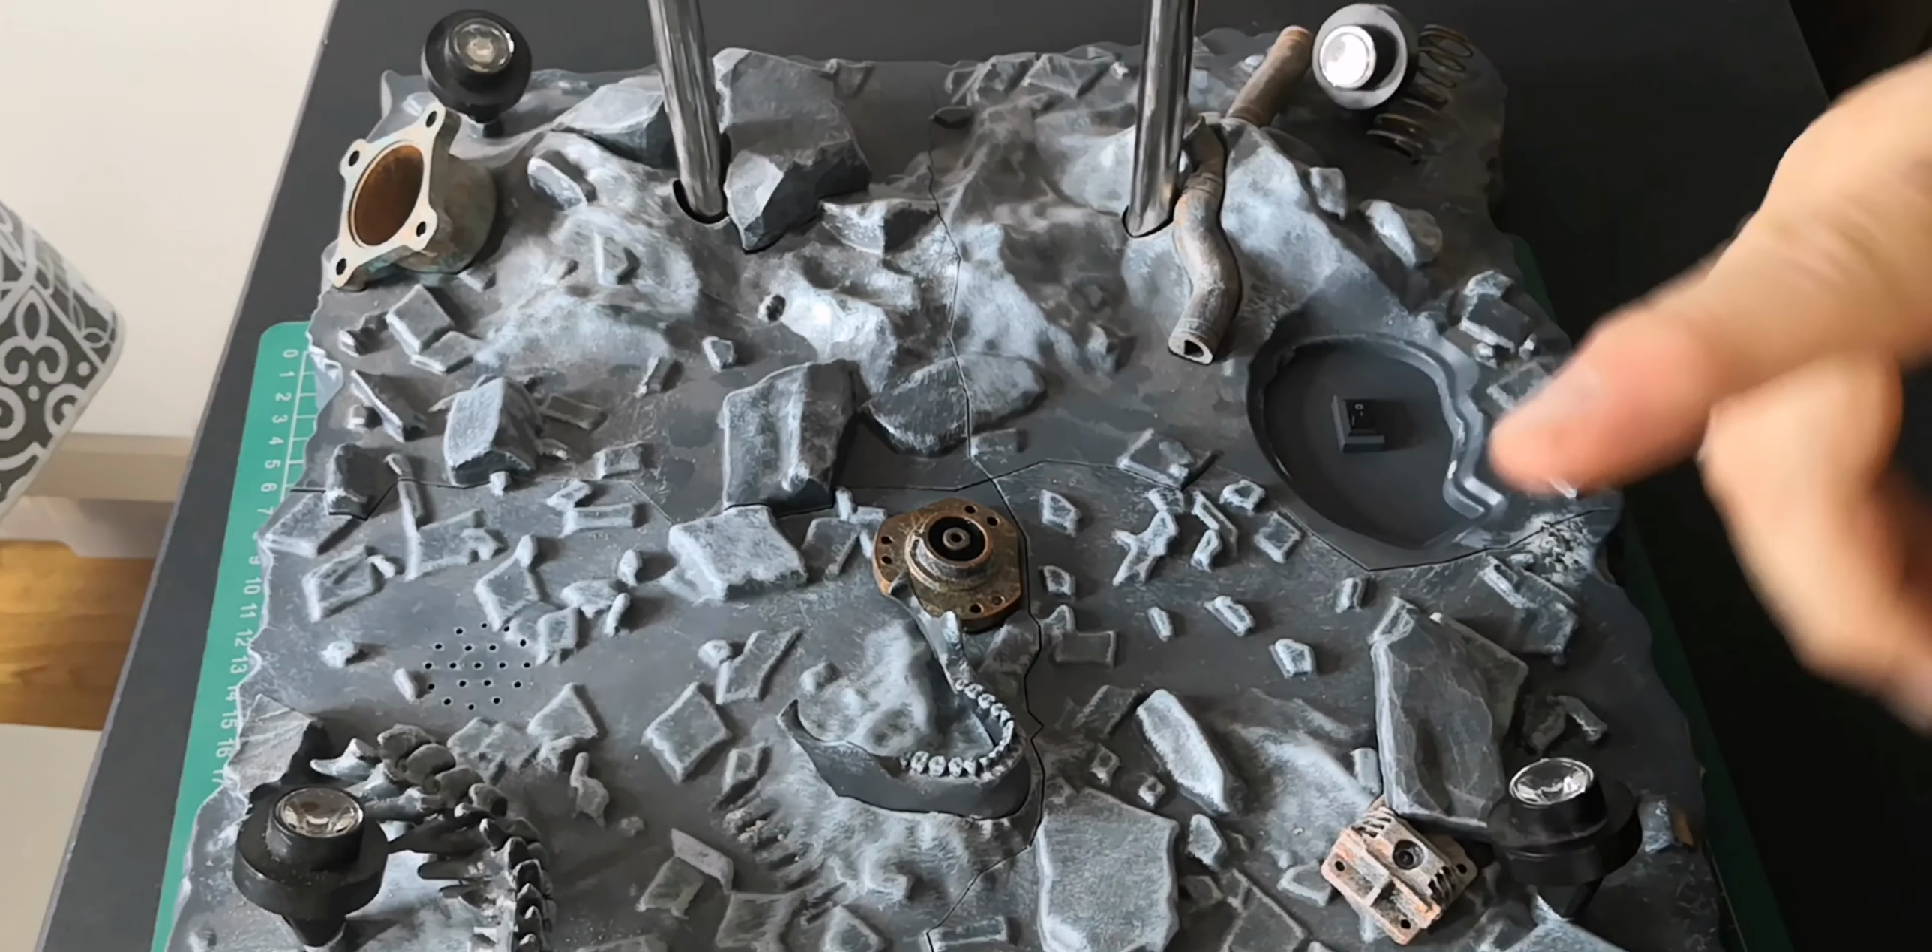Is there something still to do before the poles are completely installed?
No.